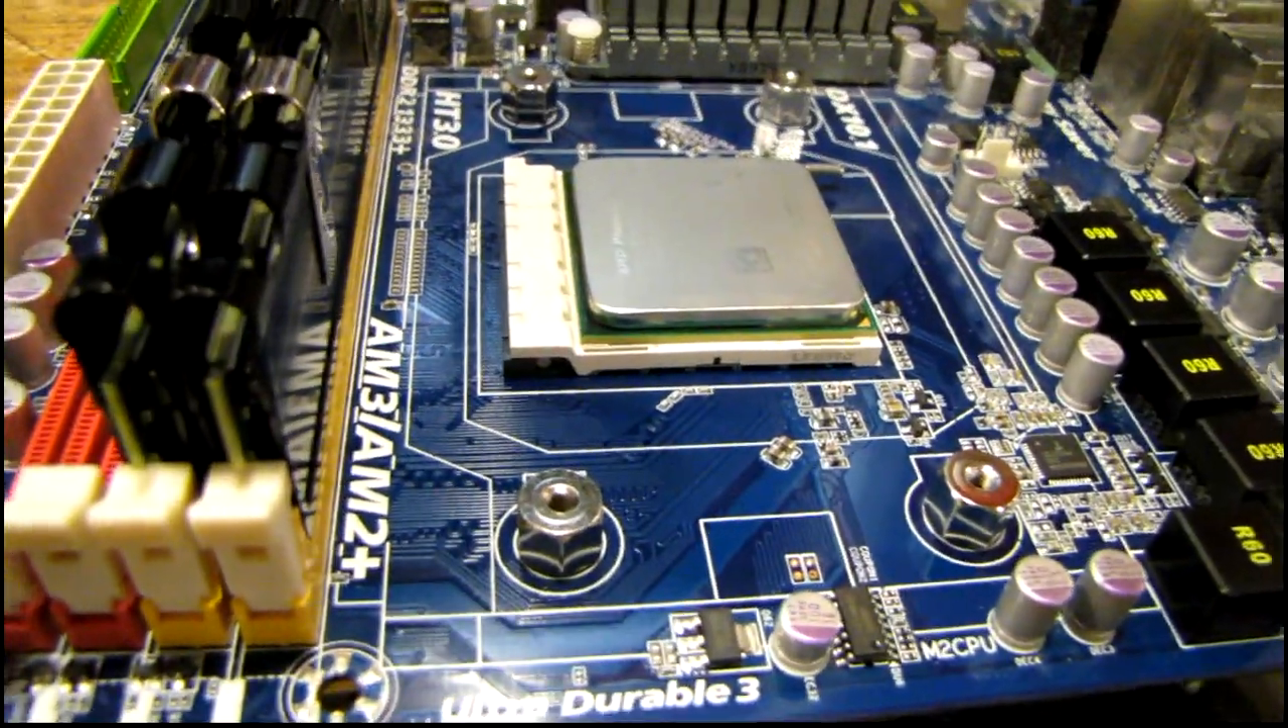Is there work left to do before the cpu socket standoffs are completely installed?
No.